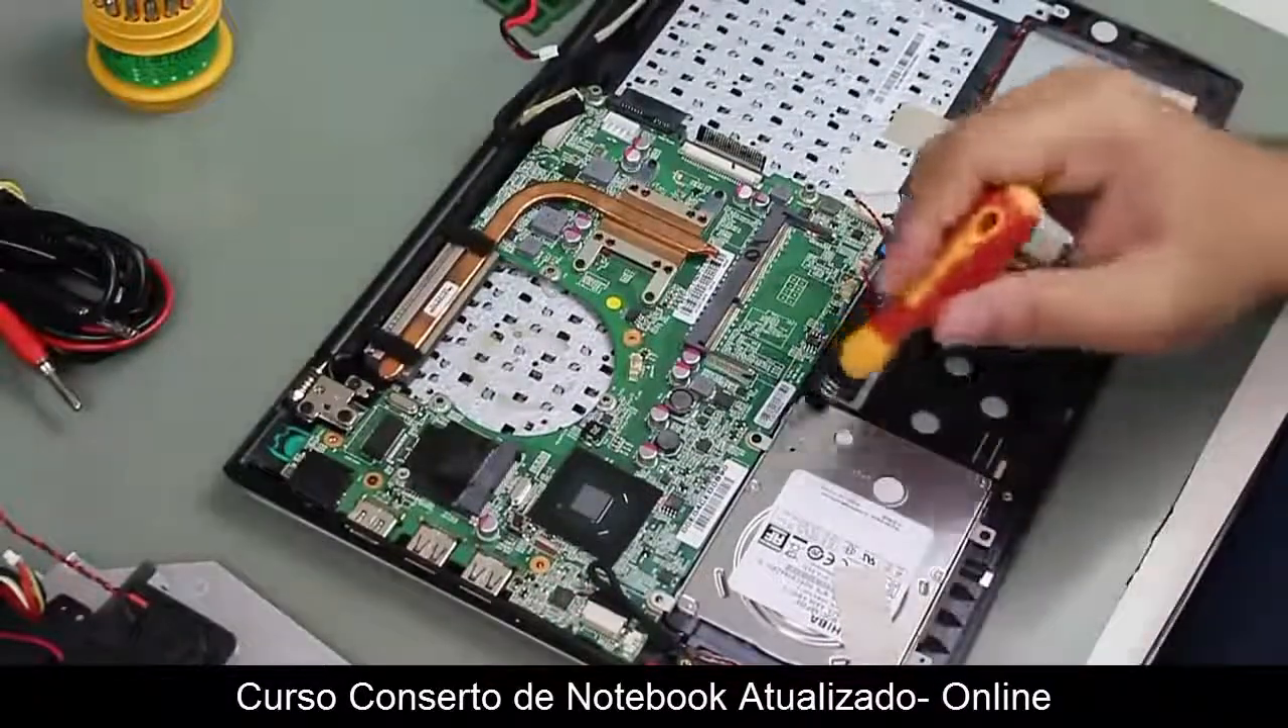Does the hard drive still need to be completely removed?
Yes.